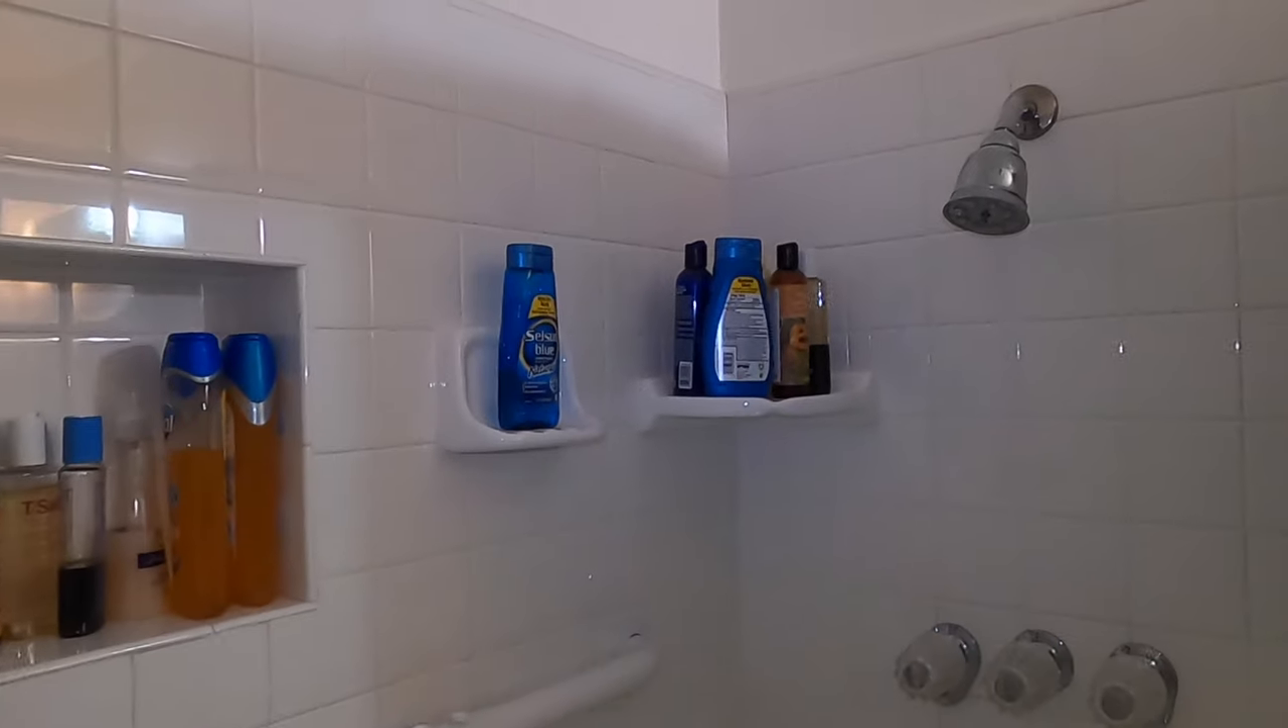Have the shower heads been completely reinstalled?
Yes.